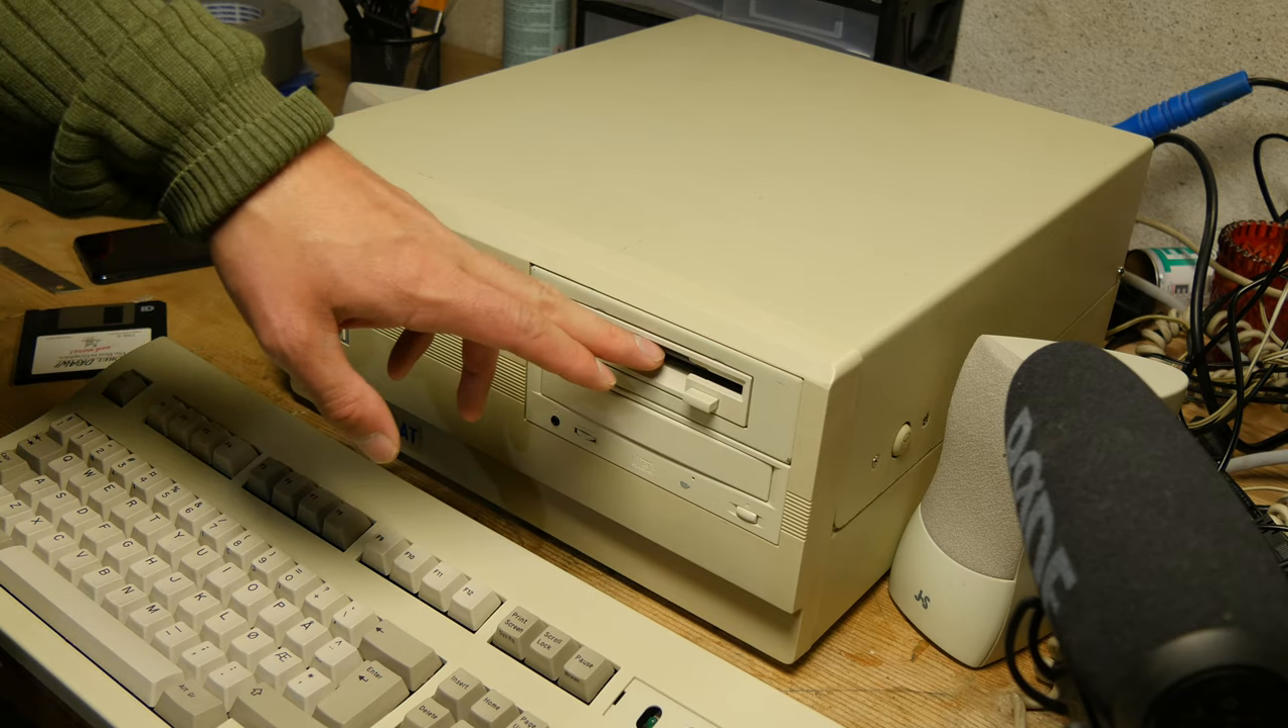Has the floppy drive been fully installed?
Yes.